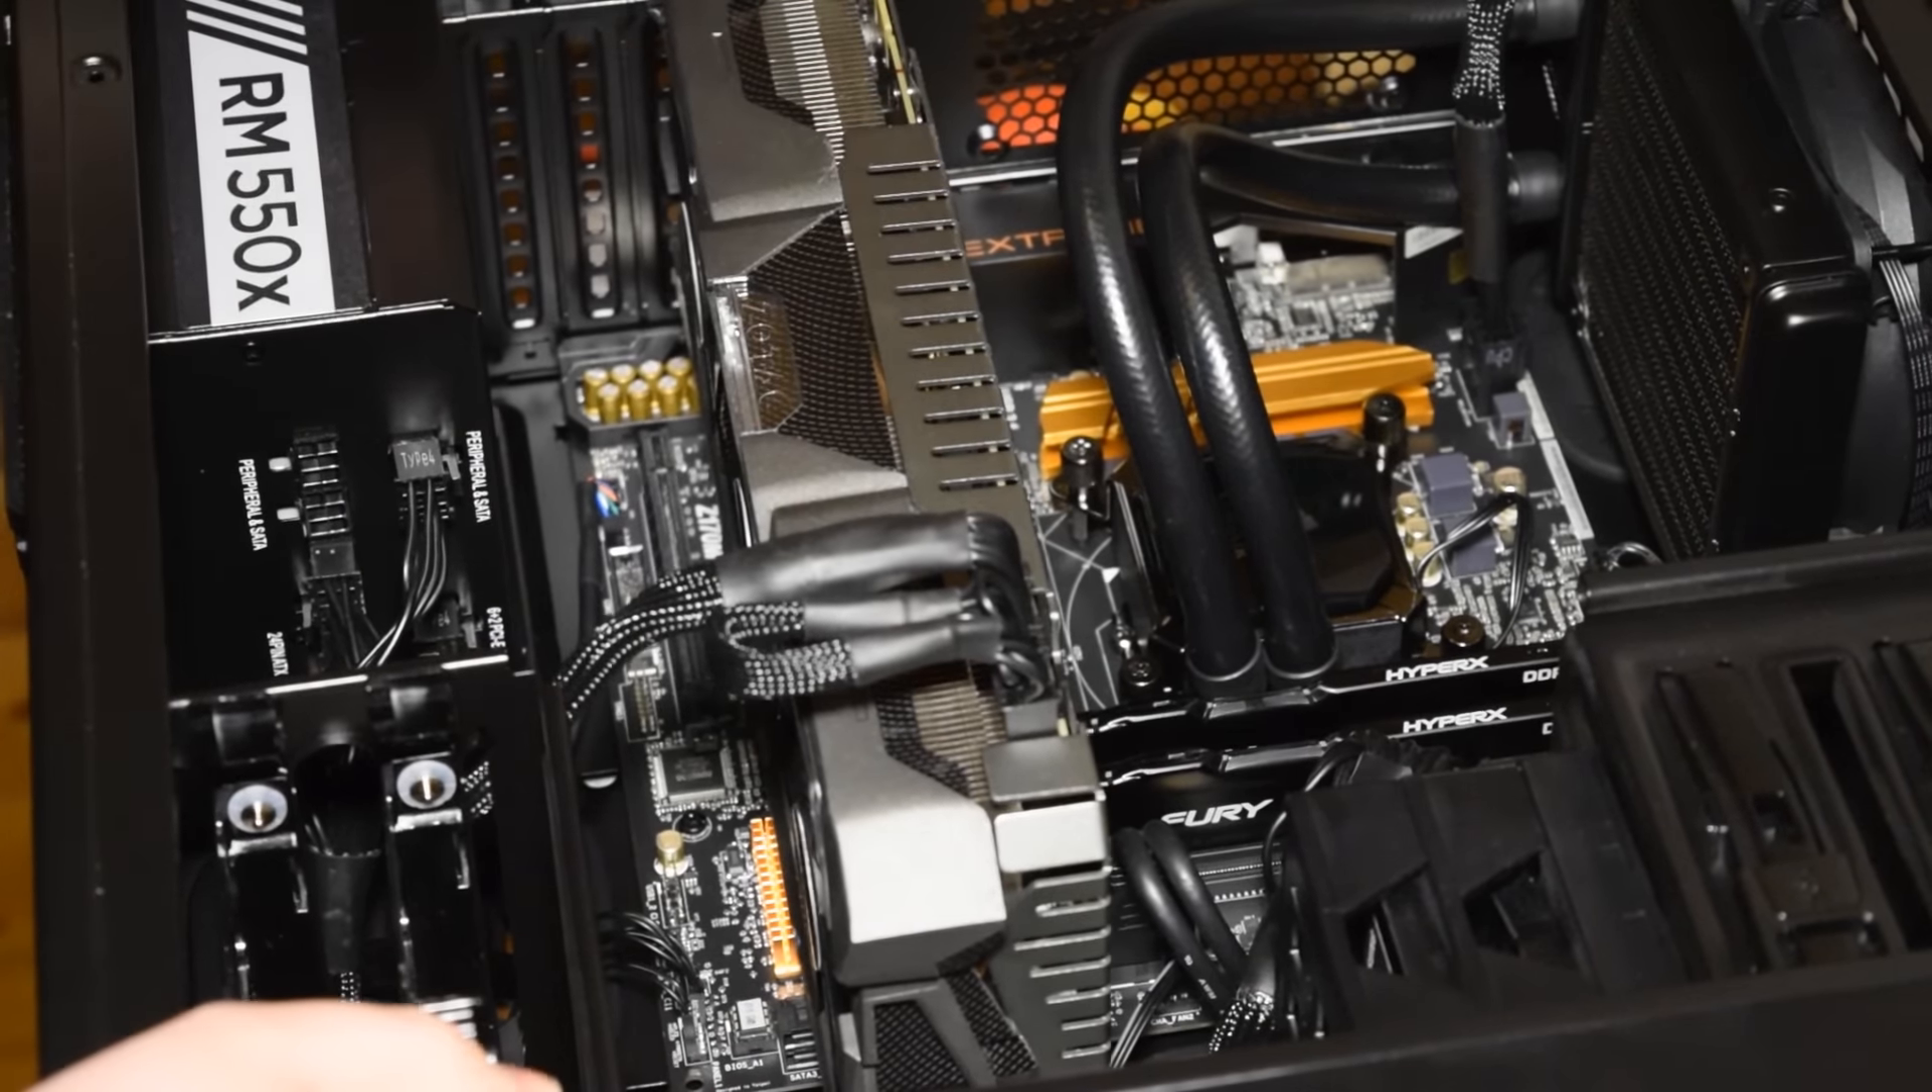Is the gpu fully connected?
Yes.